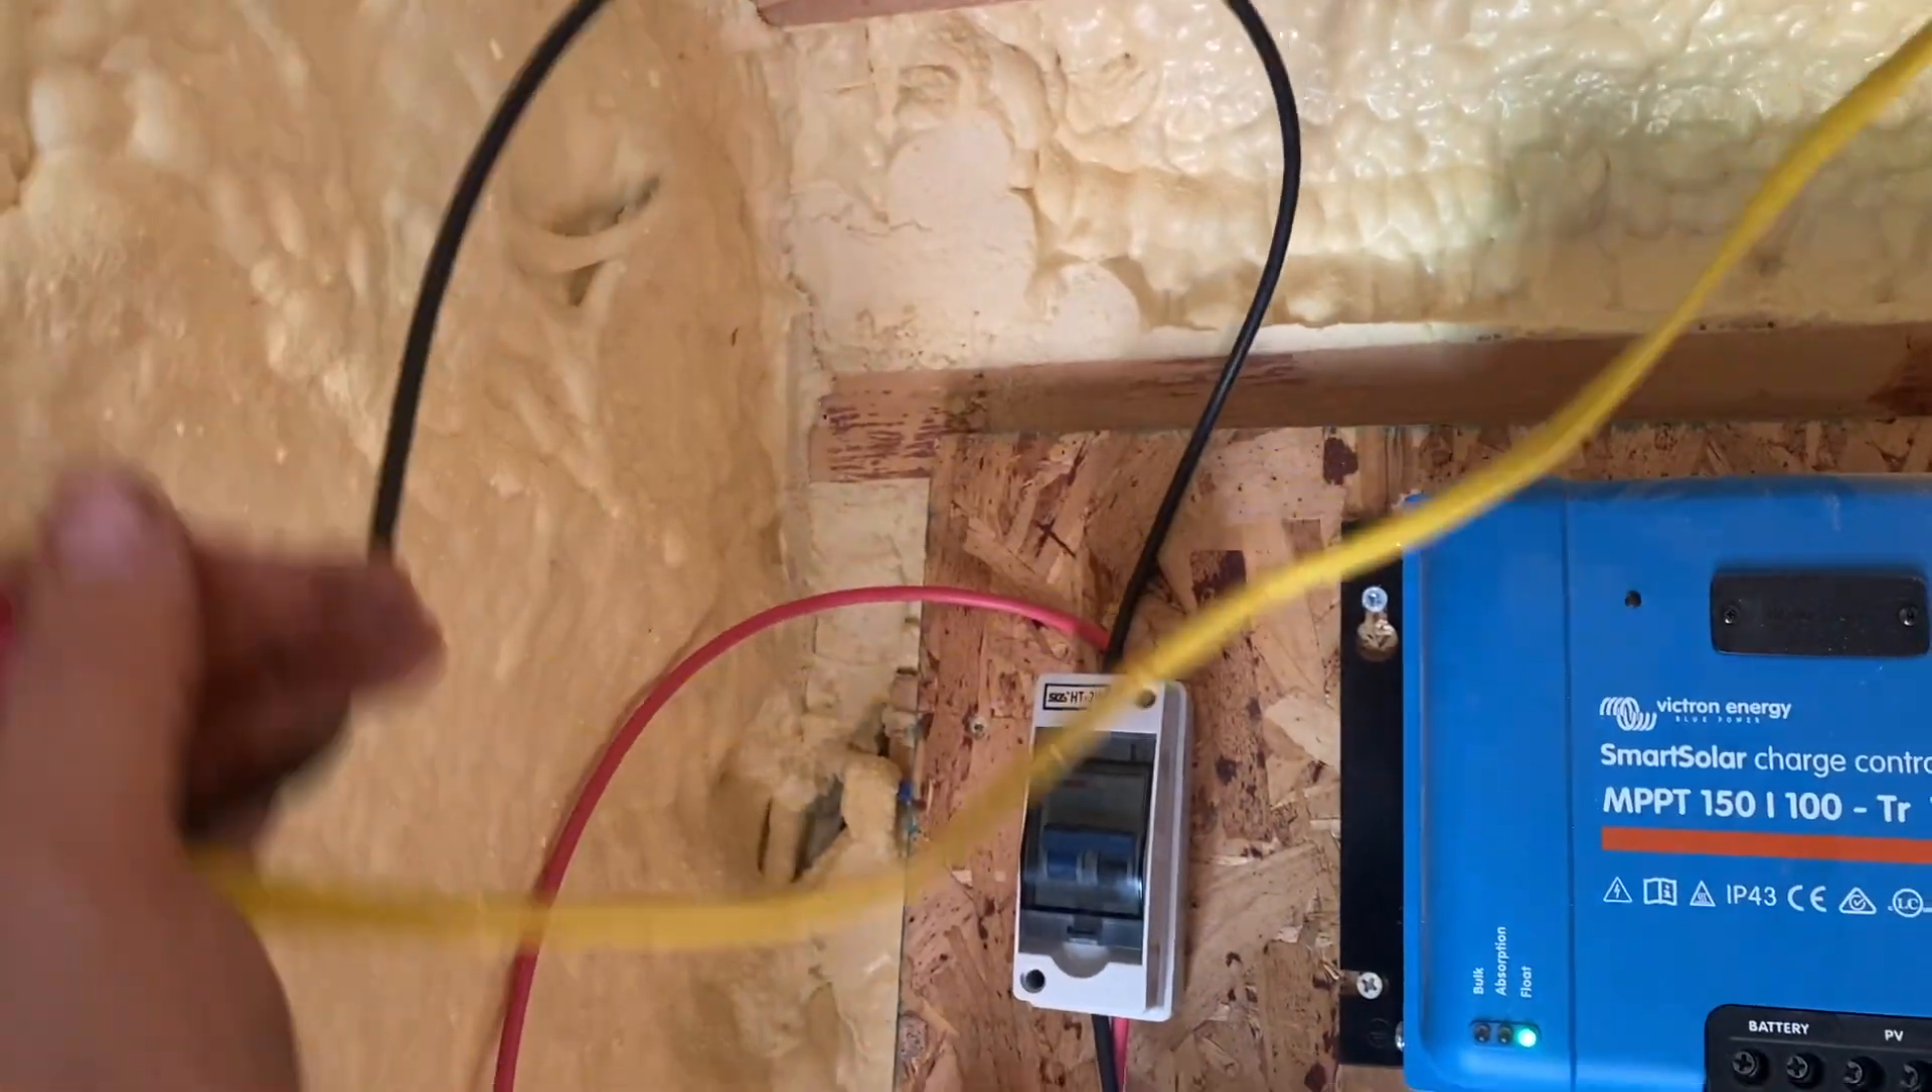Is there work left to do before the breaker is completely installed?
No.